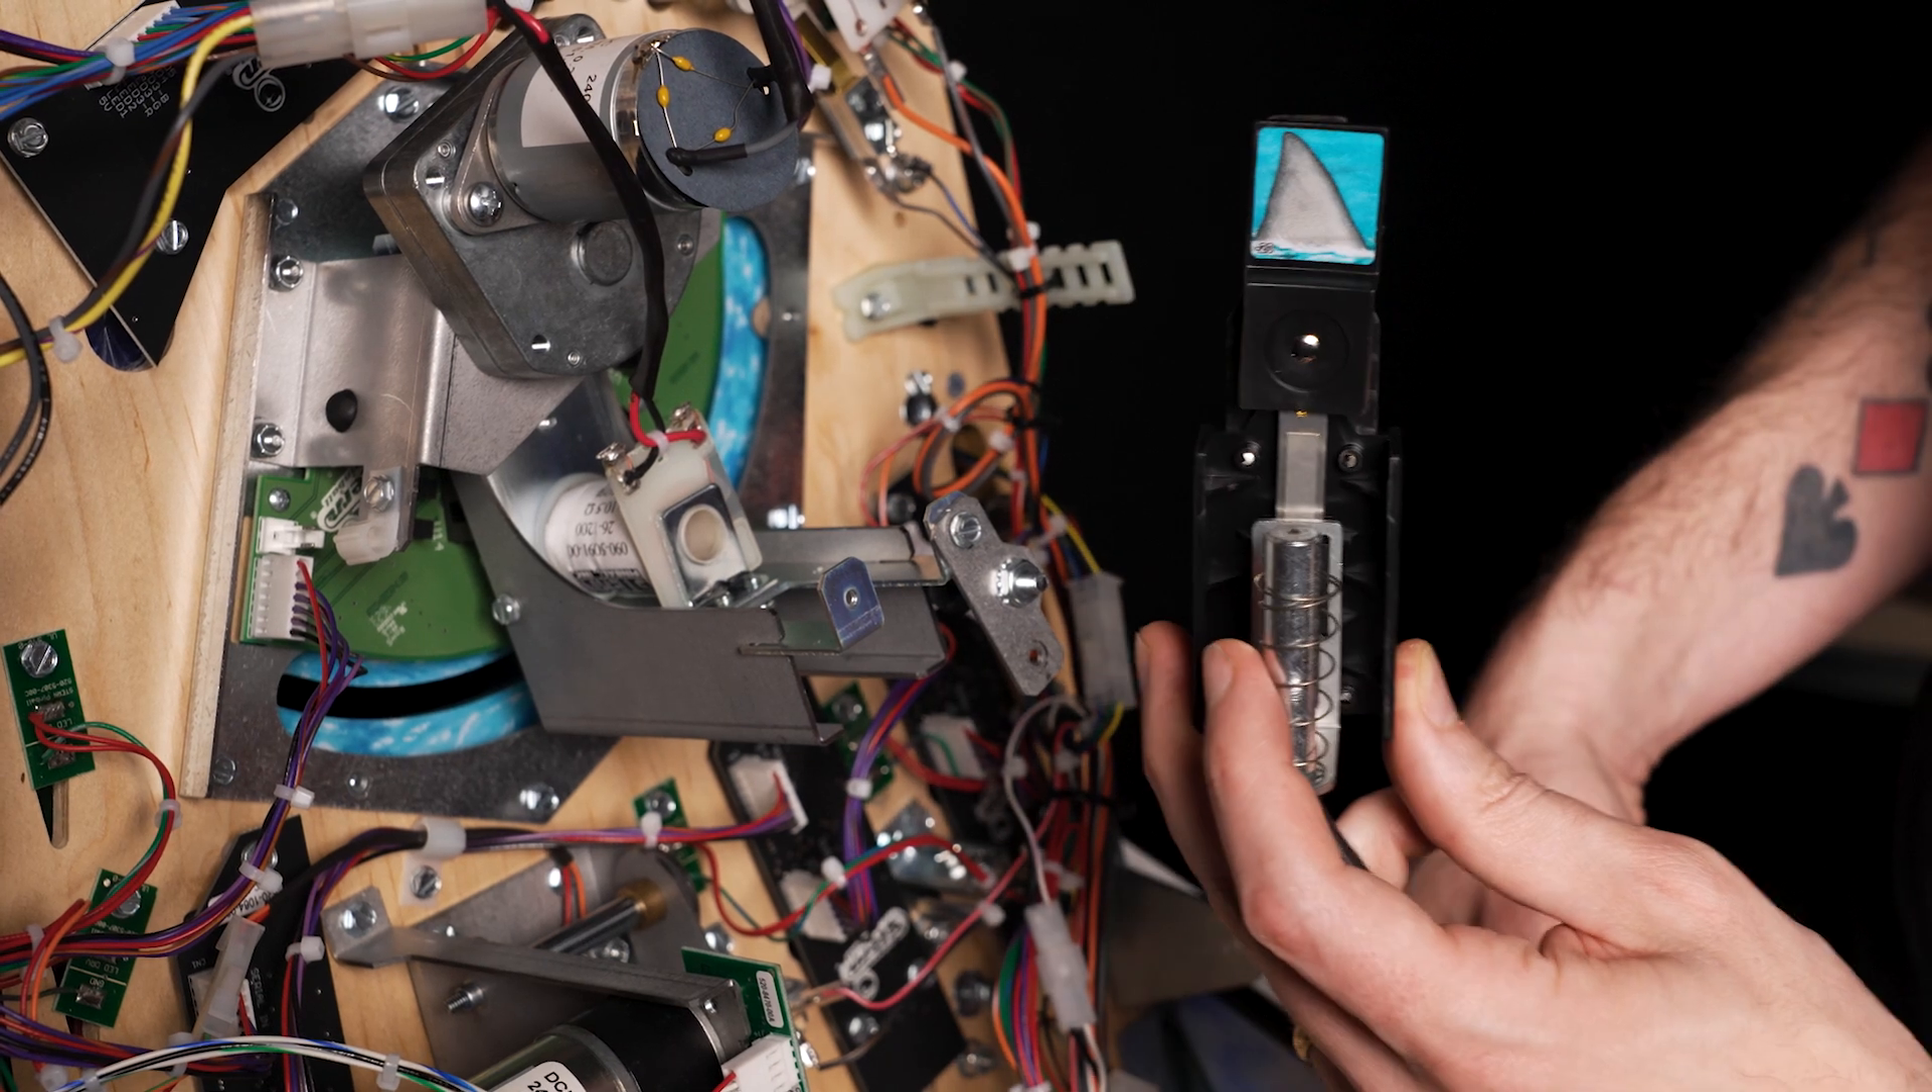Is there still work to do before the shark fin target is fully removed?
No.